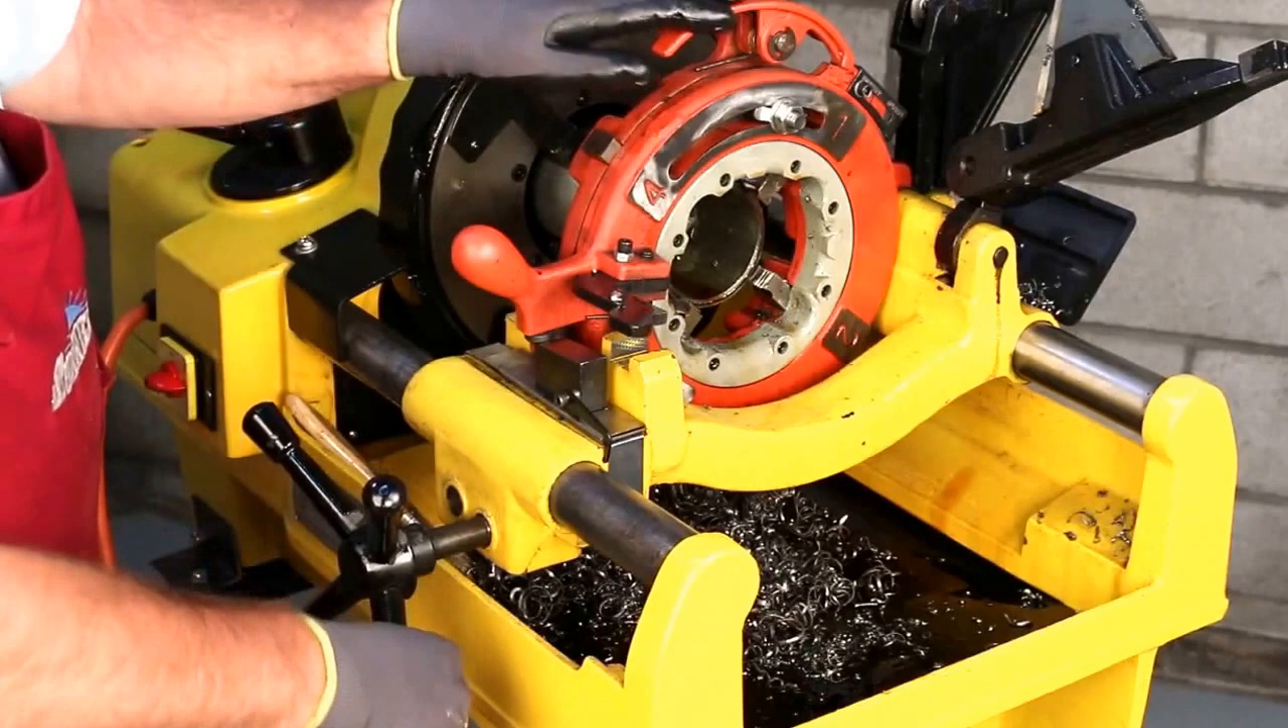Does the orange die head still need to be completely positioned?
No.